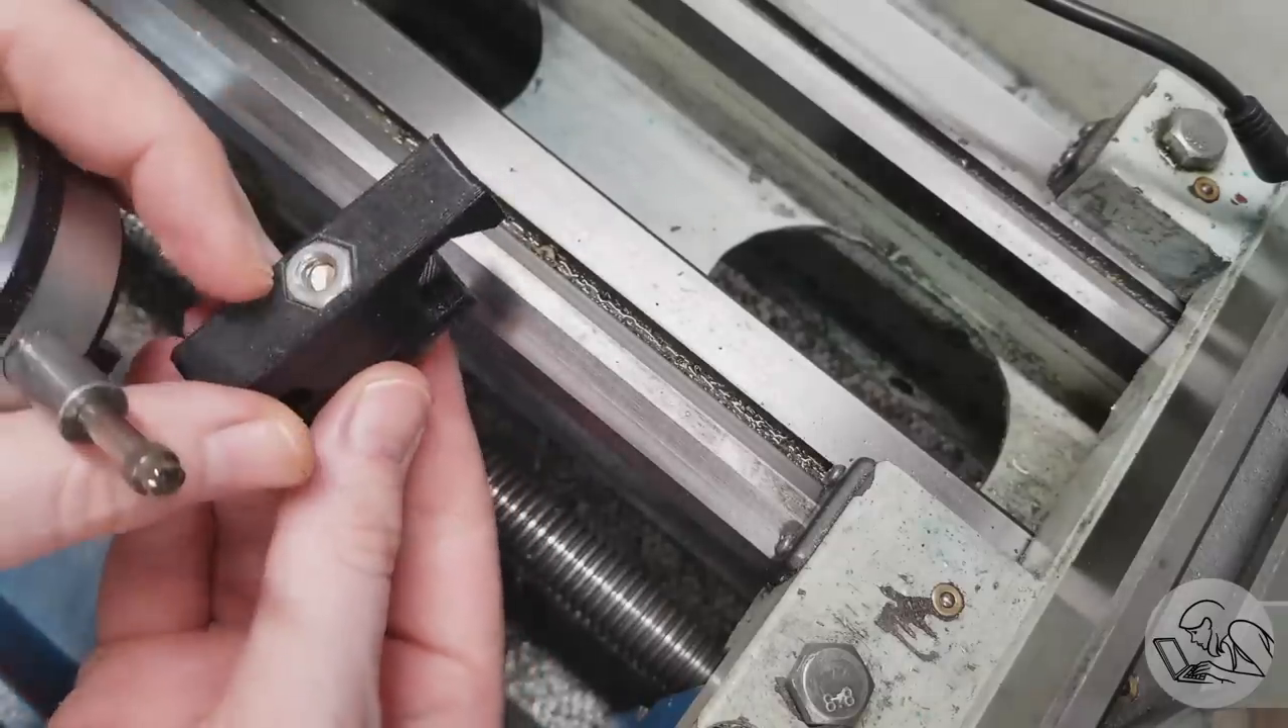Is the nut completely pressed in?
Yes.